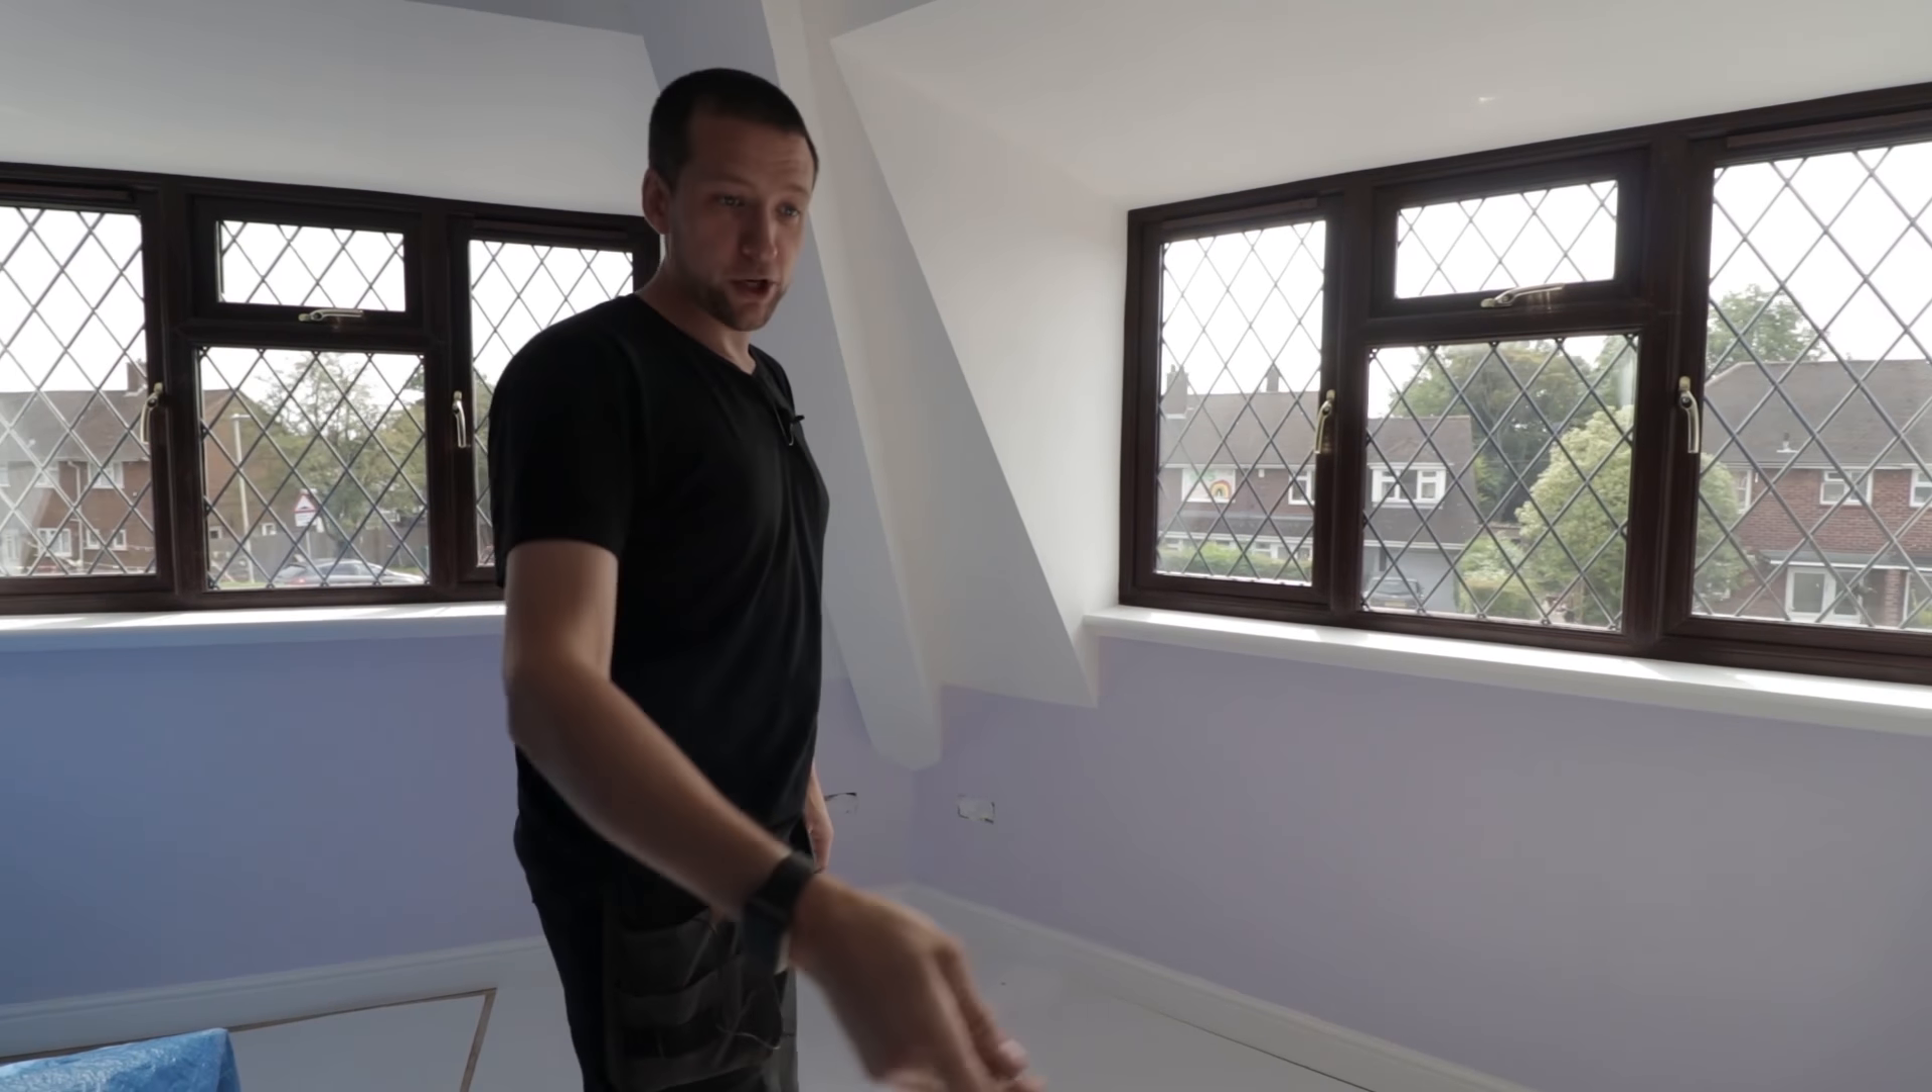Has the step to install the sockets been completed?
No.